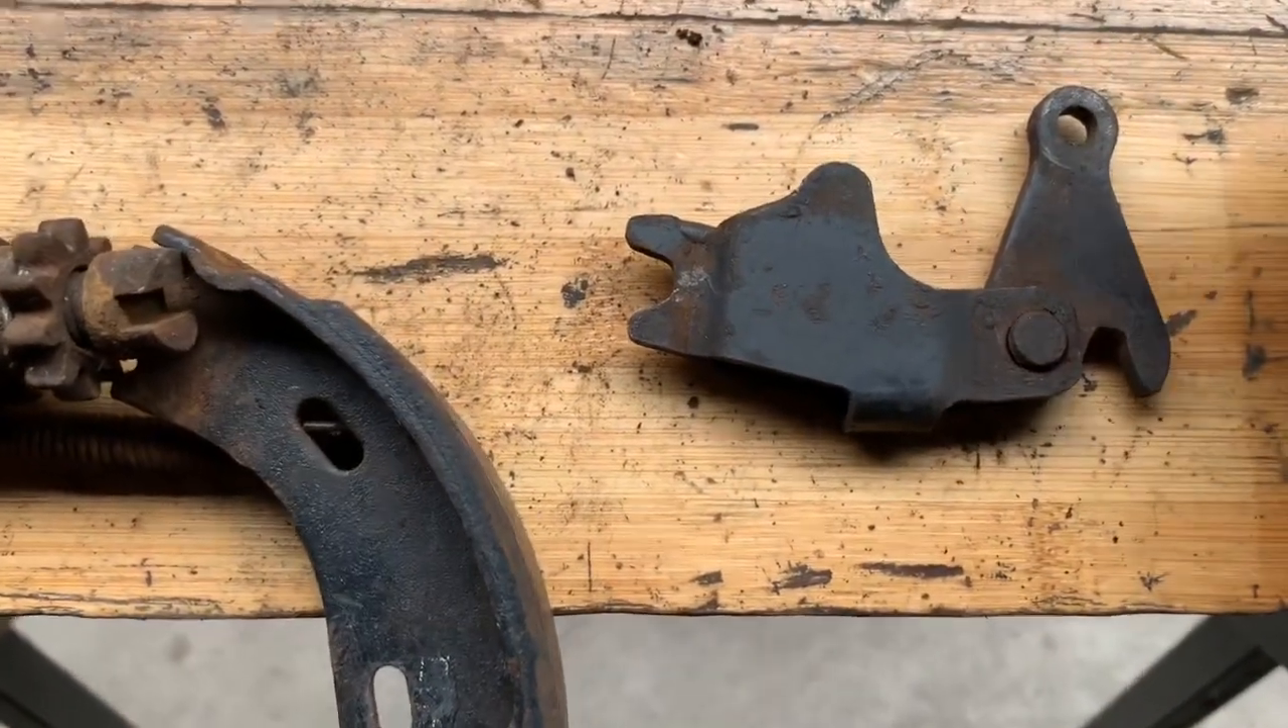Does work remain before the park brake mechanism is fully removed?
No.